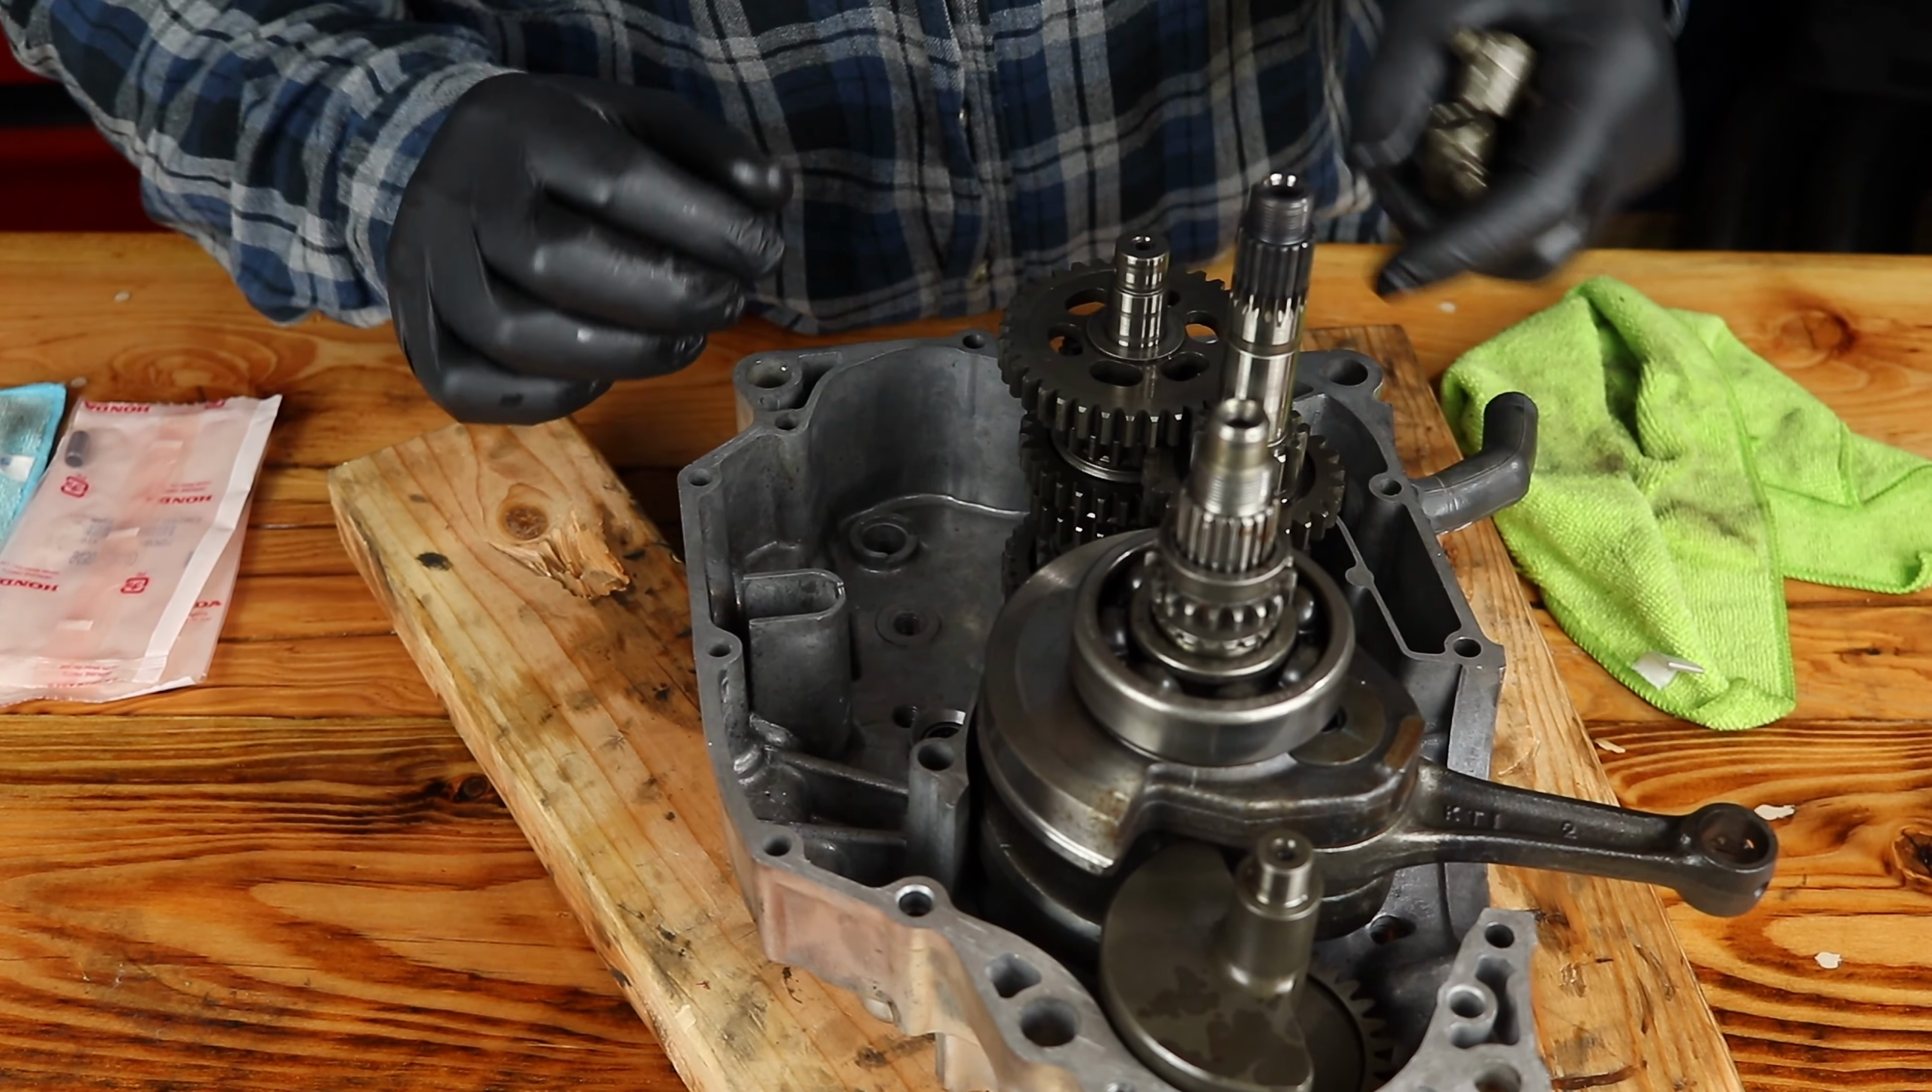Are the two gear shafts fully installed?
Yes.